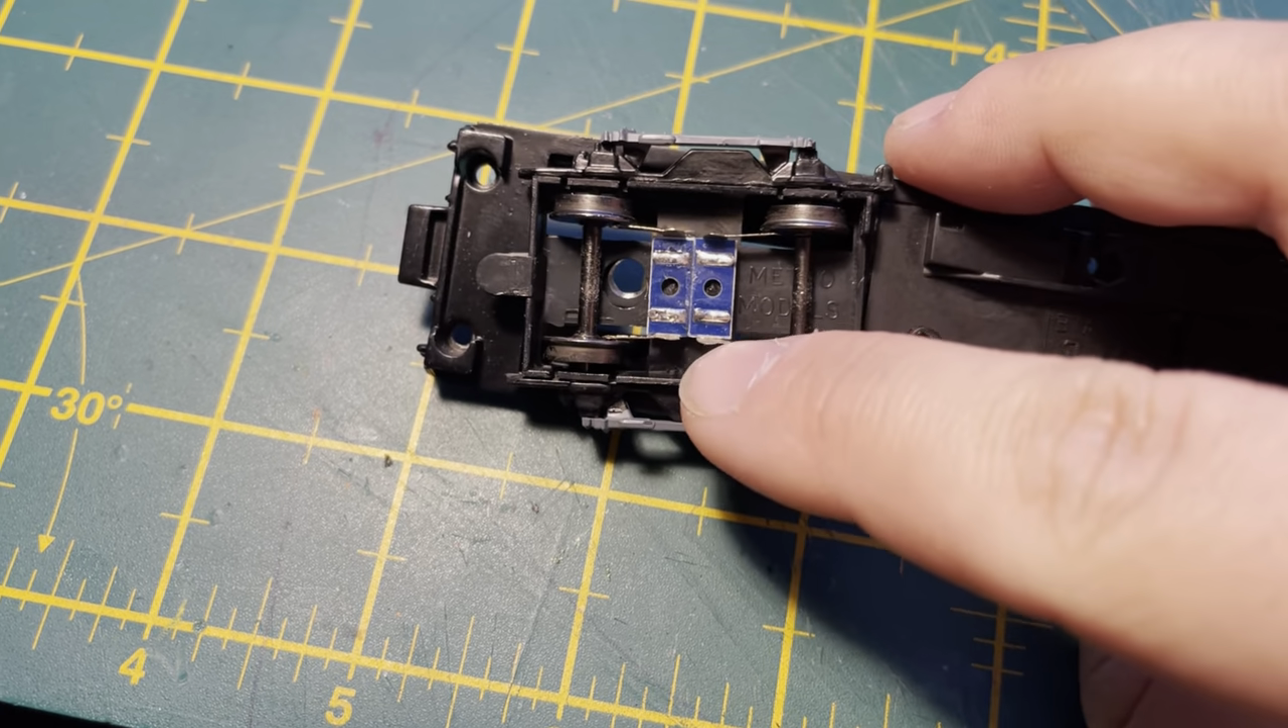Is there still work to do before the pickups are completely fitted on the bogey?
No.